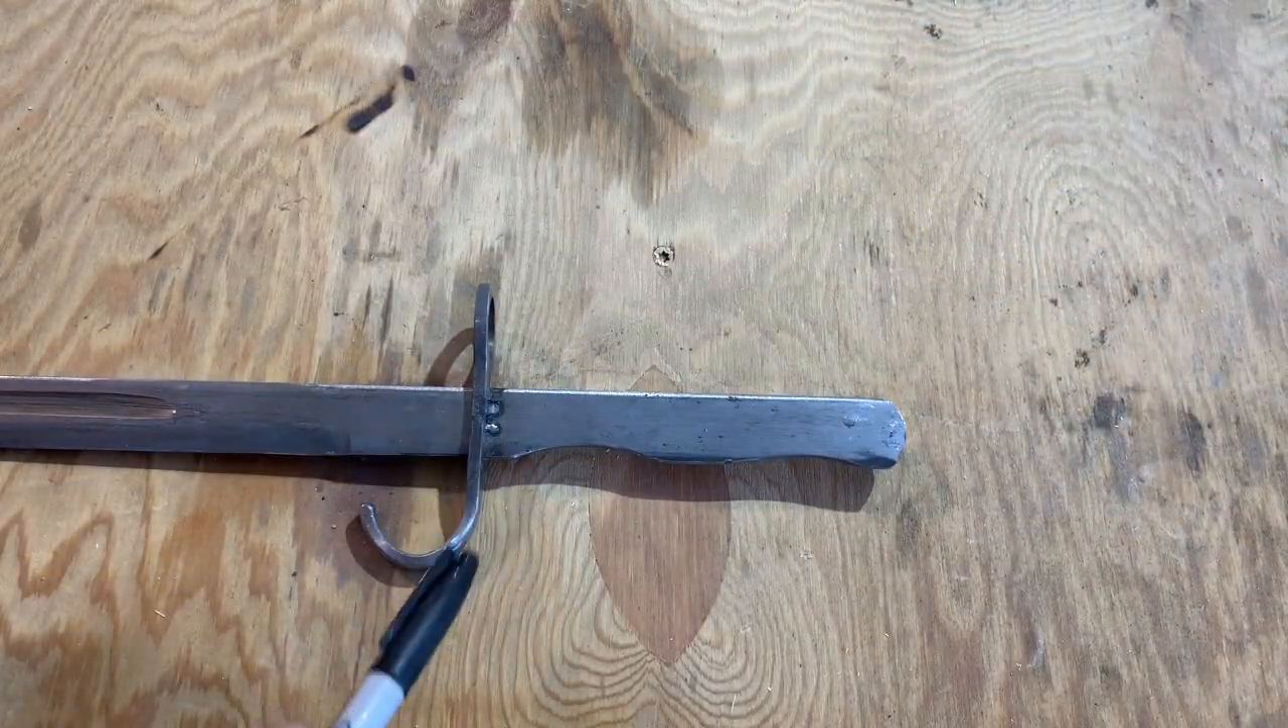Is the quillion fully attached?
Yes.